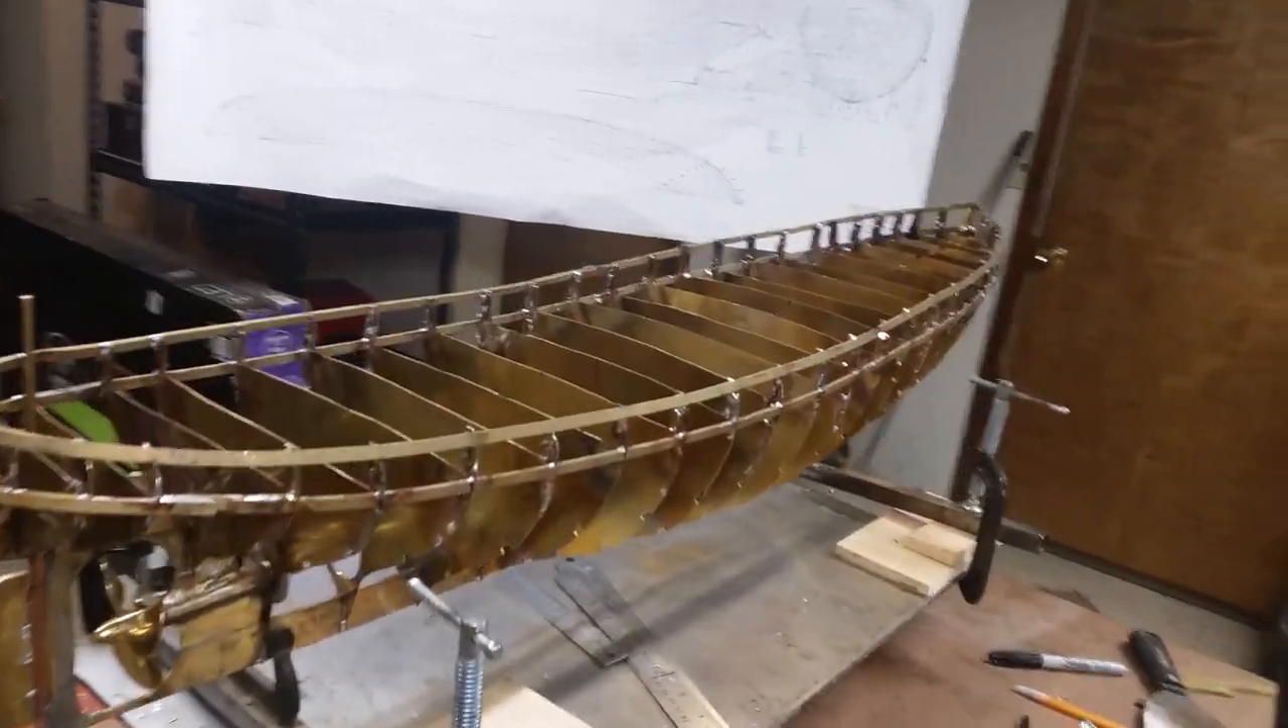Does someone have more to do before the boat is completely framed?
No.